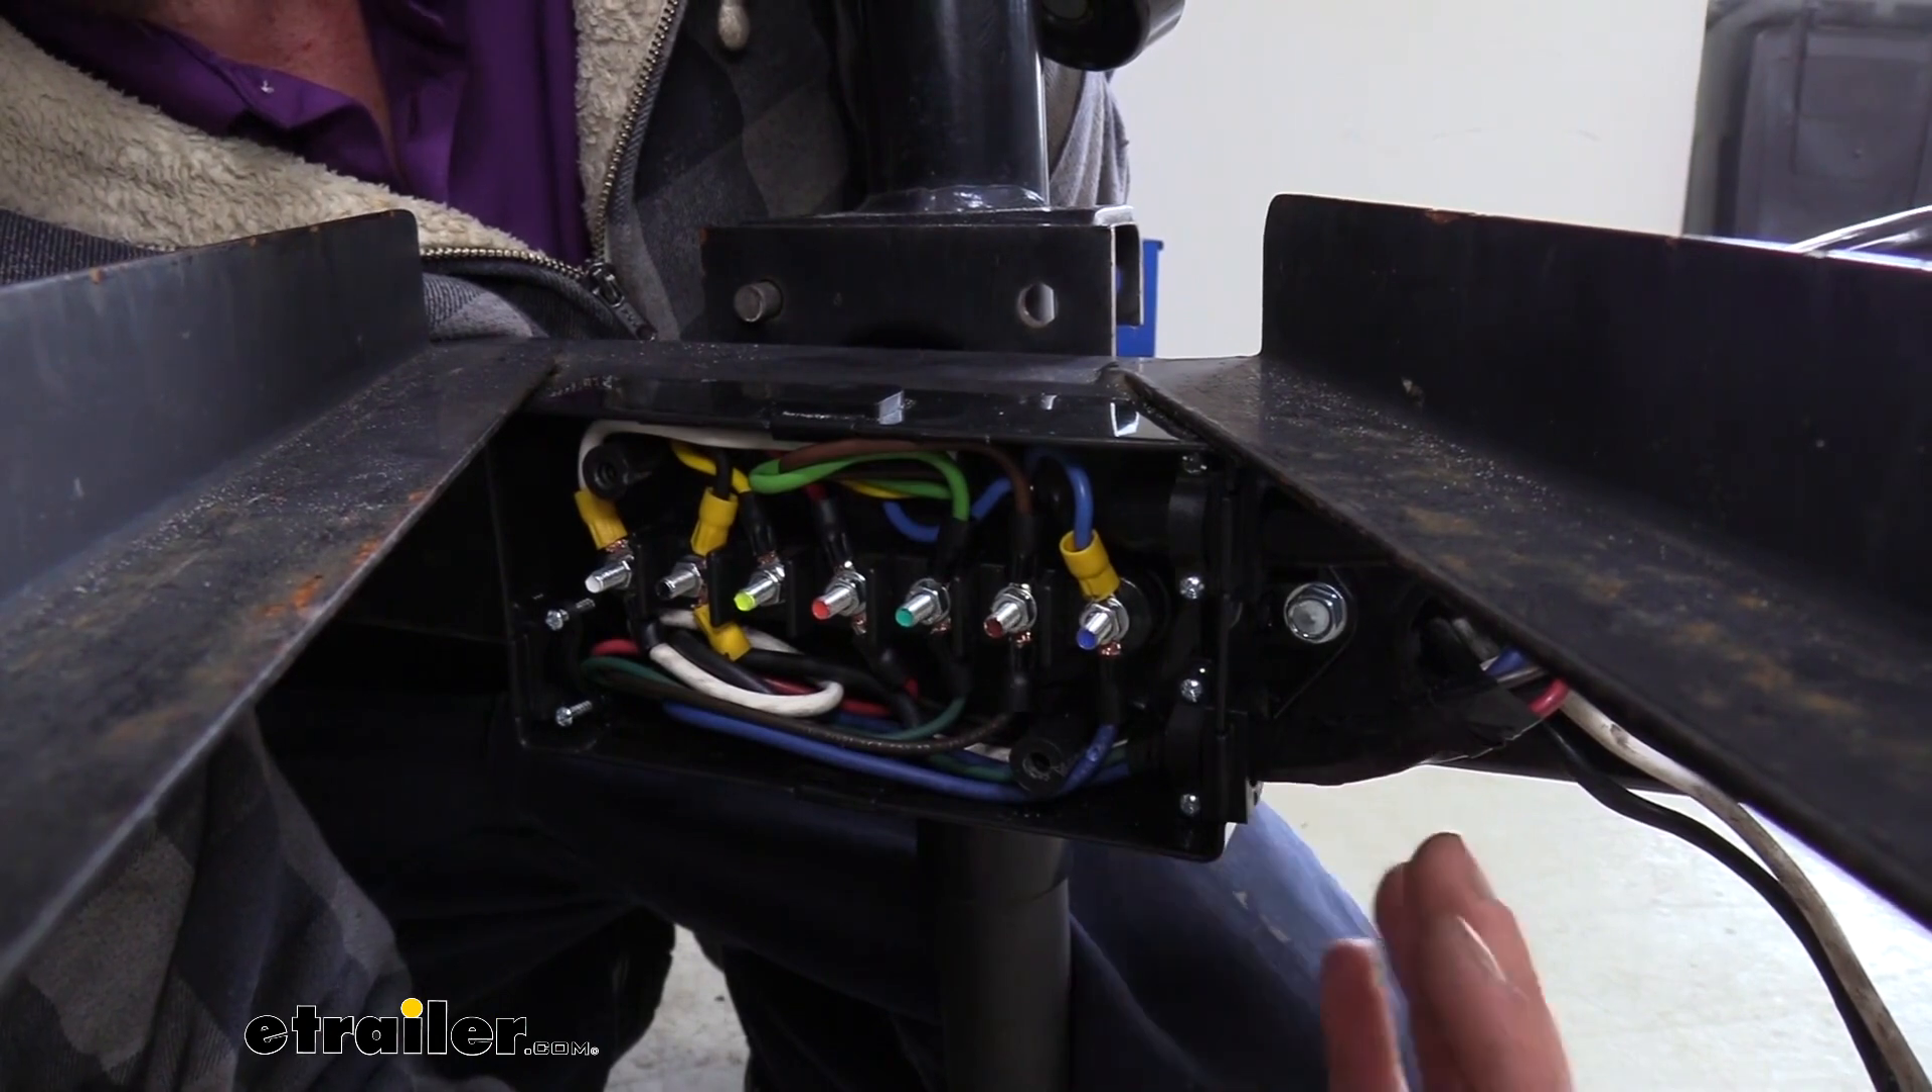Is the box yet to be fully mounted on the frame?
No.